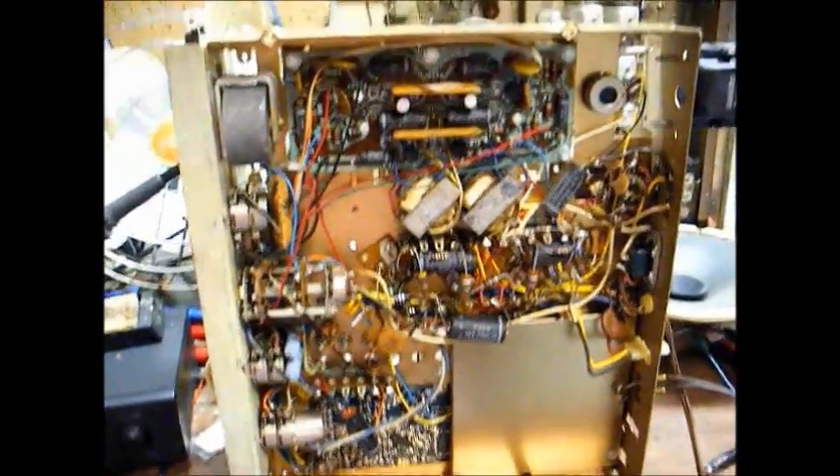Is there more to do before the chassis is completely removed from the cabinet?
No.